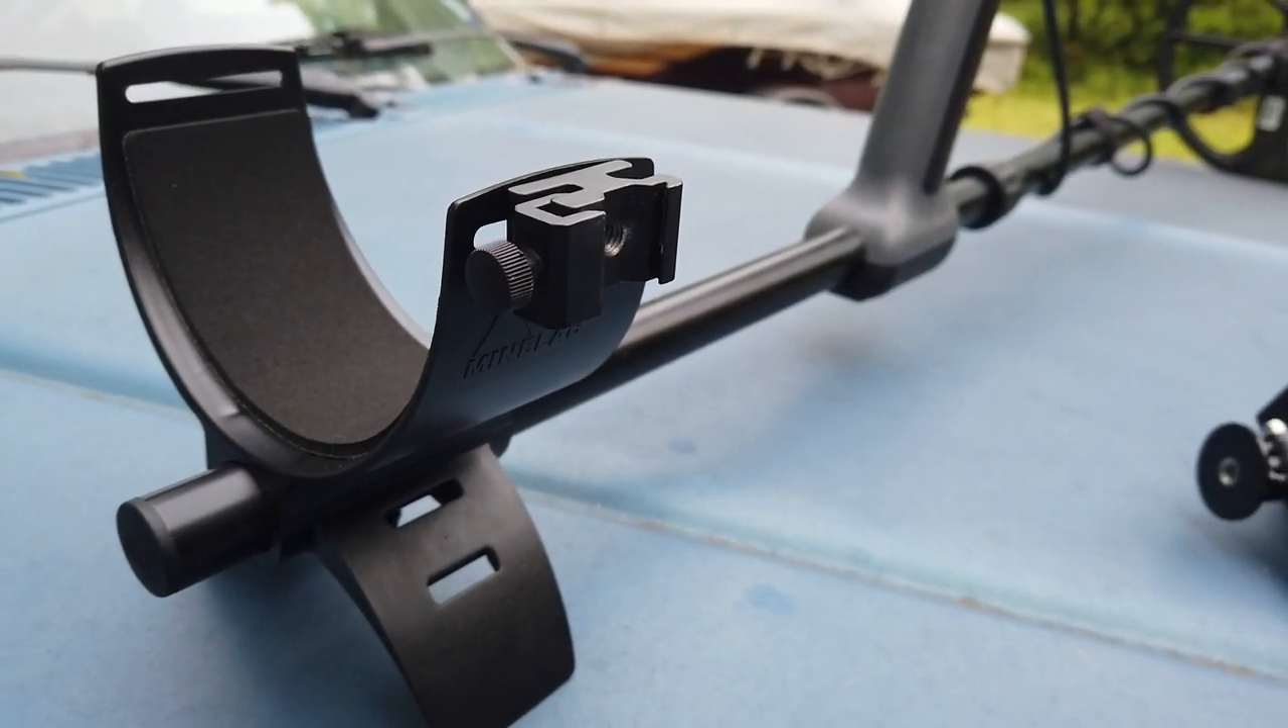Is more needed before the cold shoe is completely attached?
No.